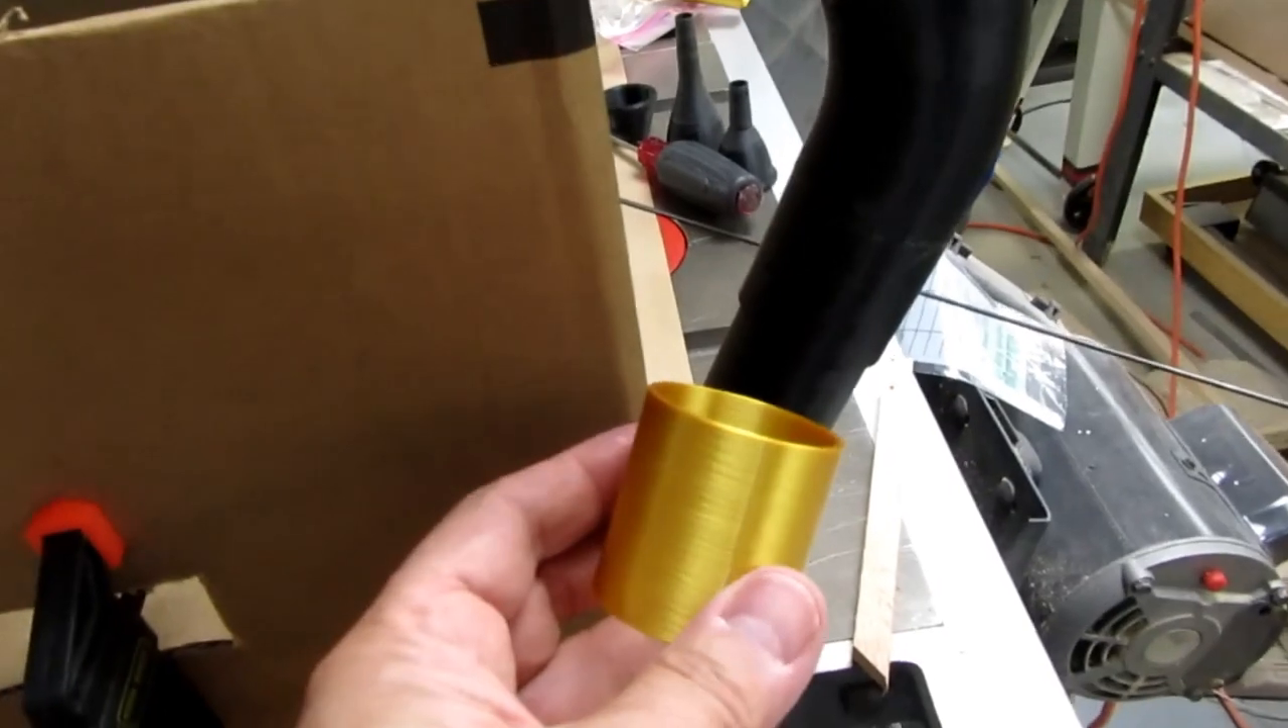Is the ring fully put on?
No.